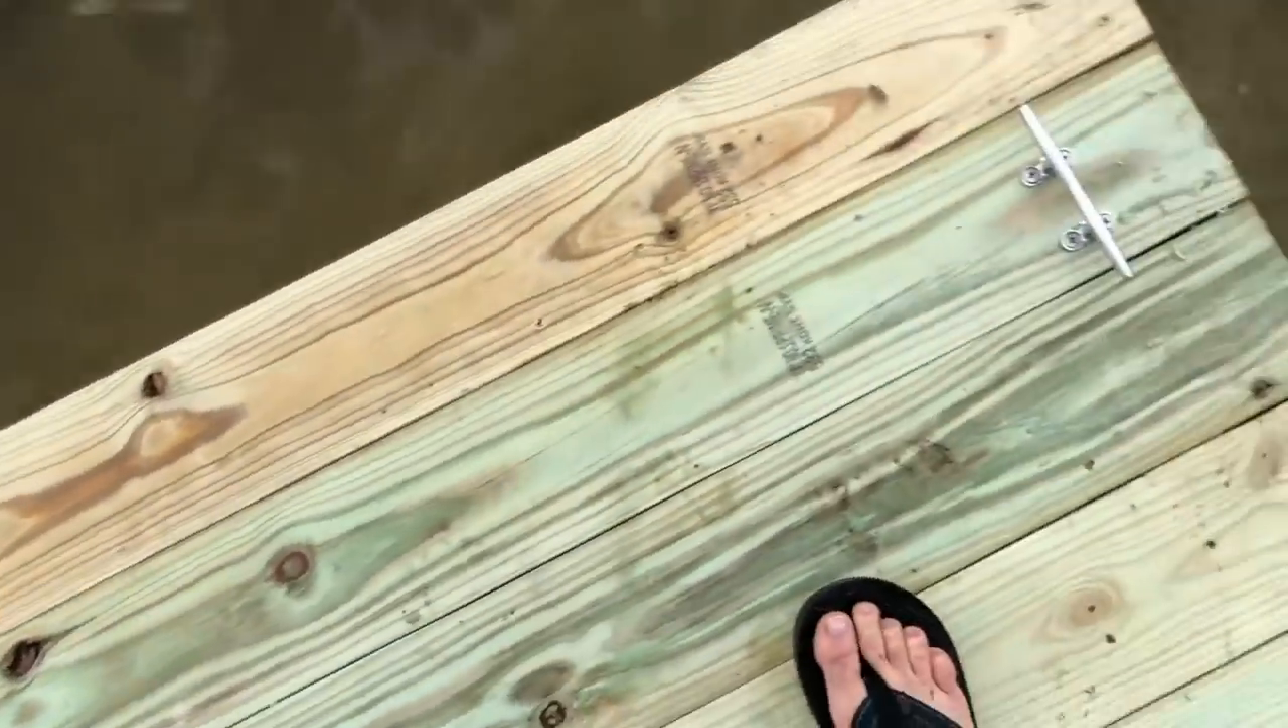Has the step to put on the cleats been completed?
Yes.